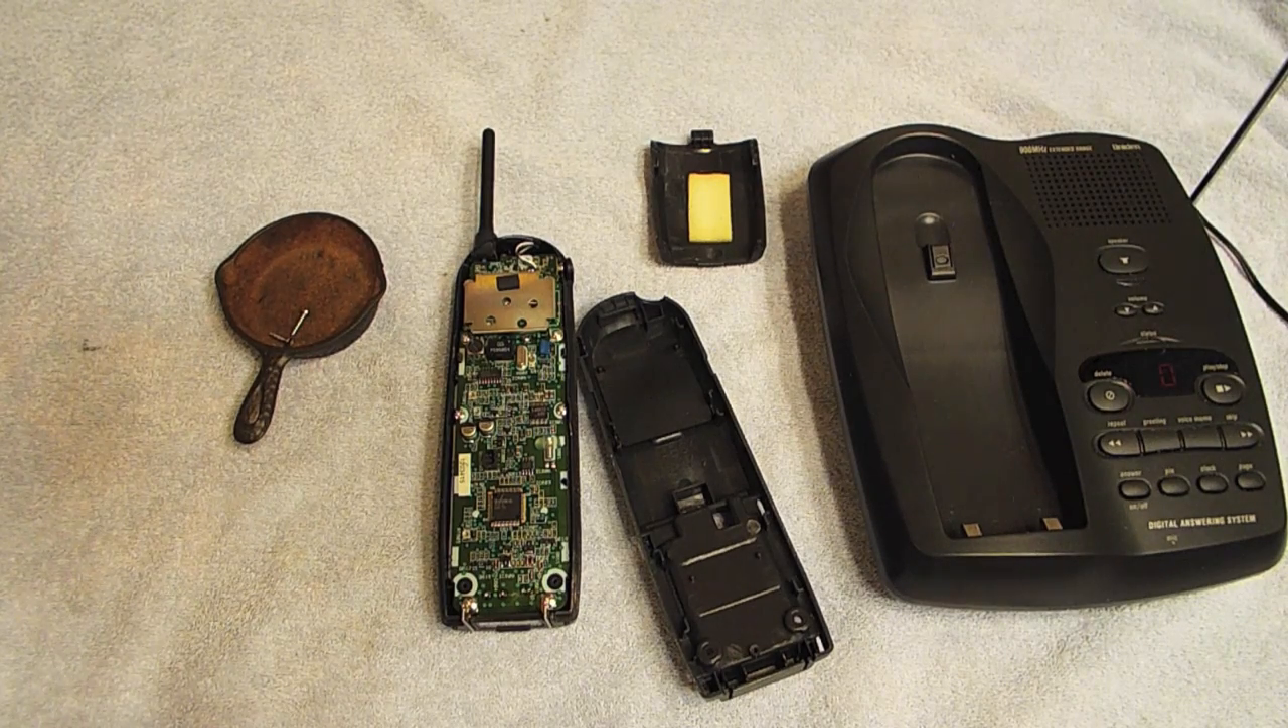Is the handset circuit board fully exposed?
Yes.